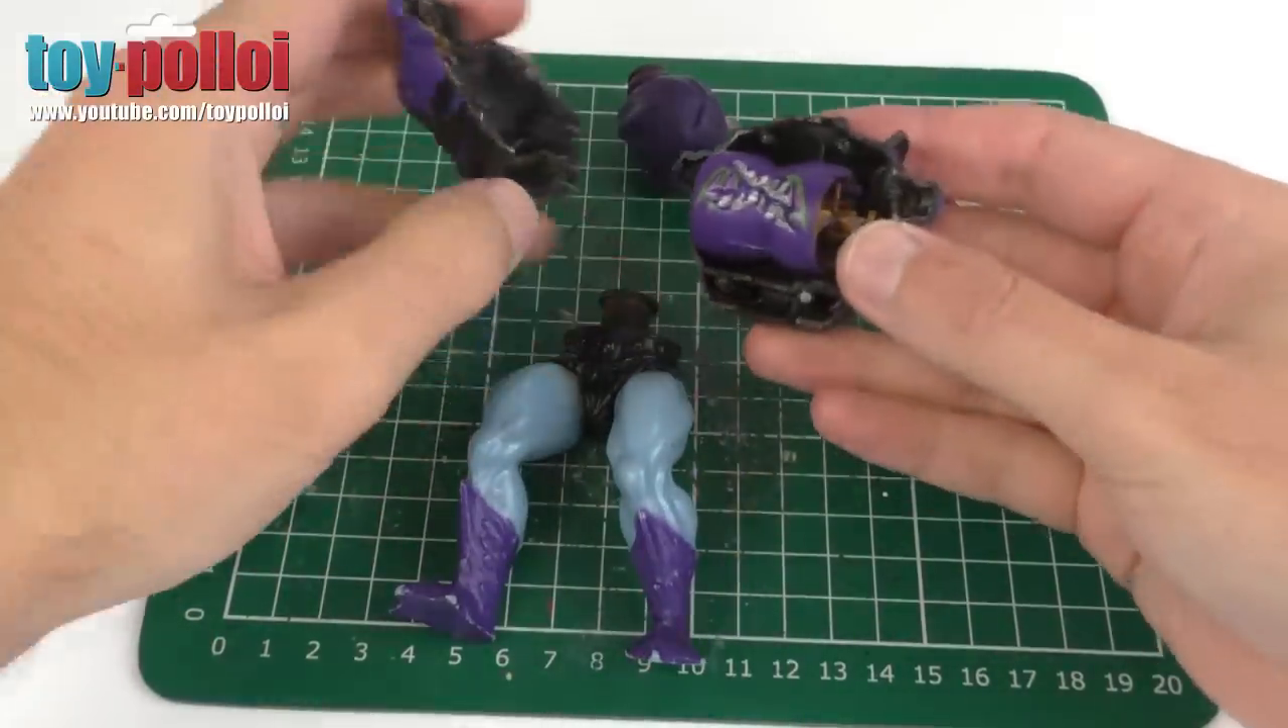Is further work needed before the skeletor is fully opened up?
No.